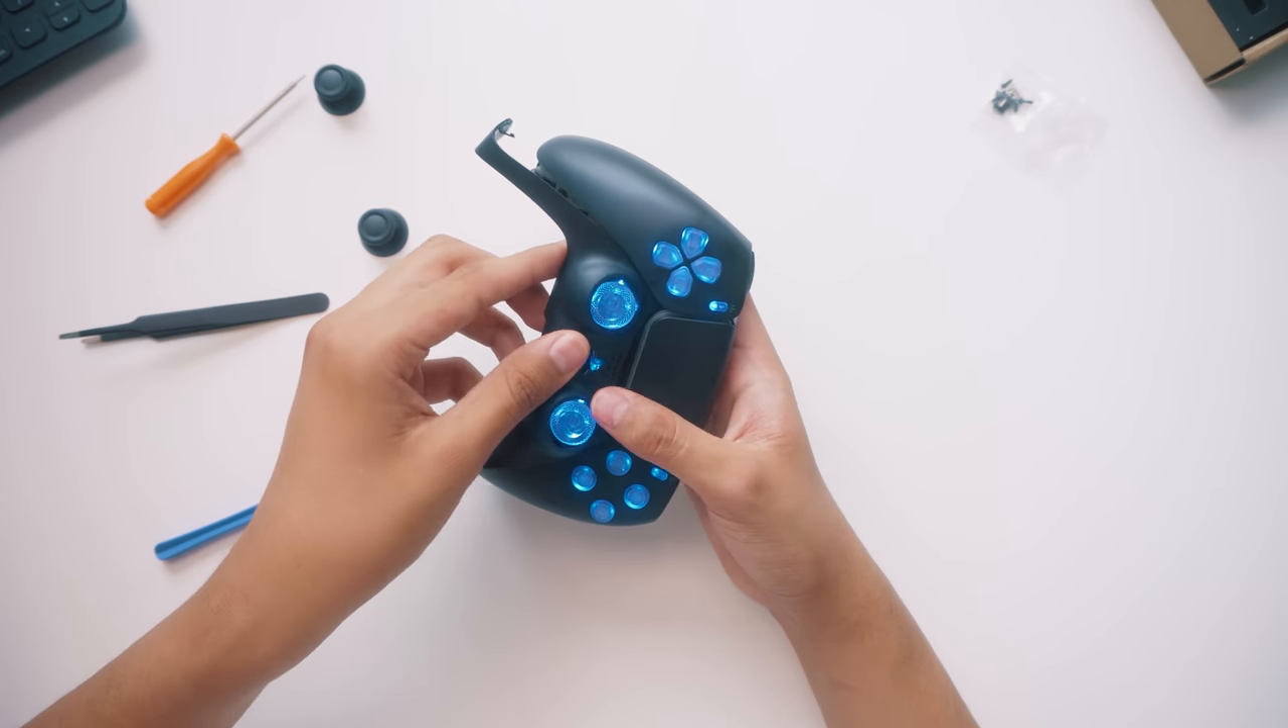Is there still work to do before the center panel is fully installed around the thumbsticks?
Yes.